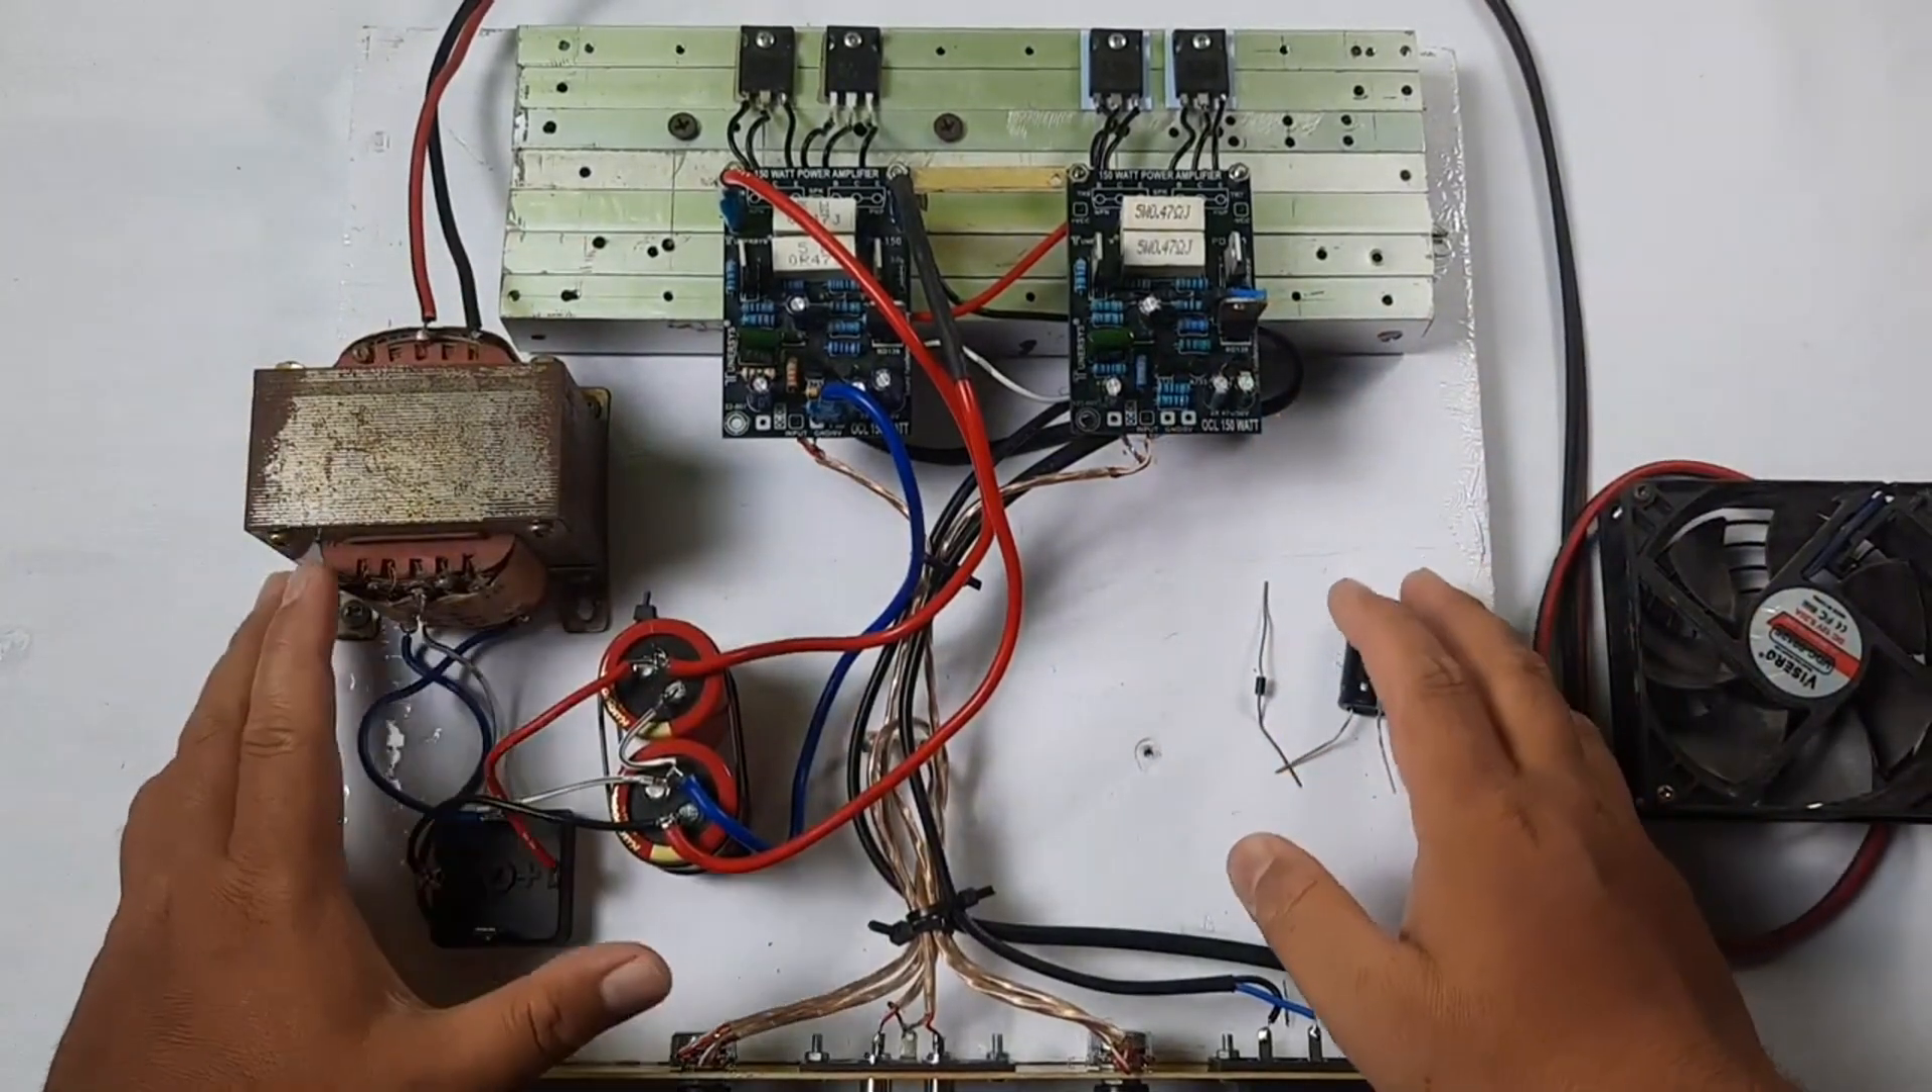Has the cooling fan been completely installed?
No.